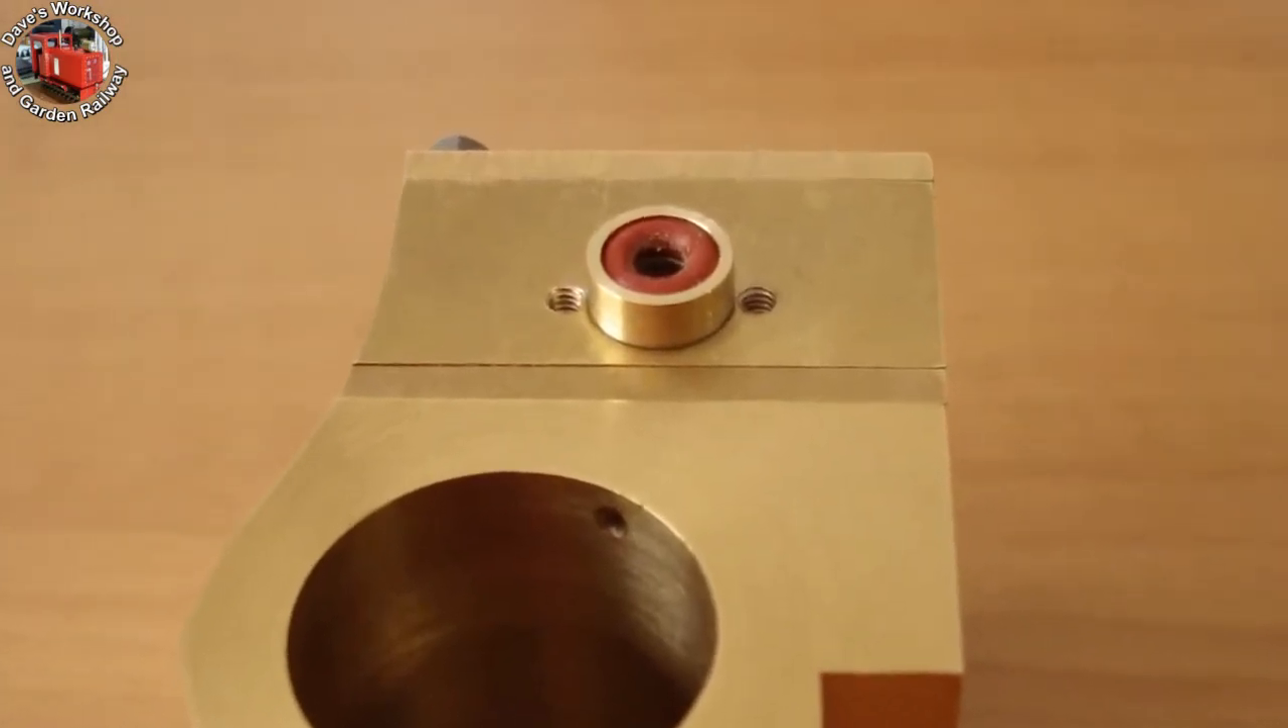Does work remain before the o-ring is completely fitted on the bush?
No.